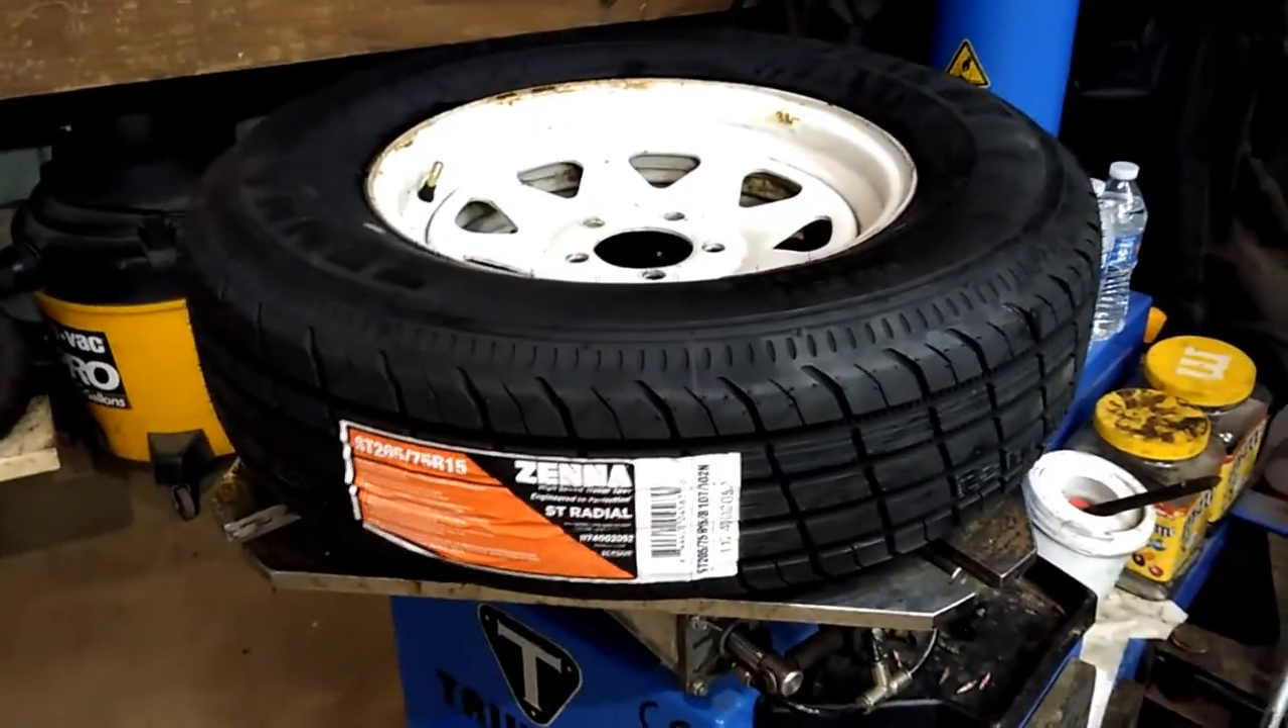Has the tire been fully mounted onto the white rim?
Yes.